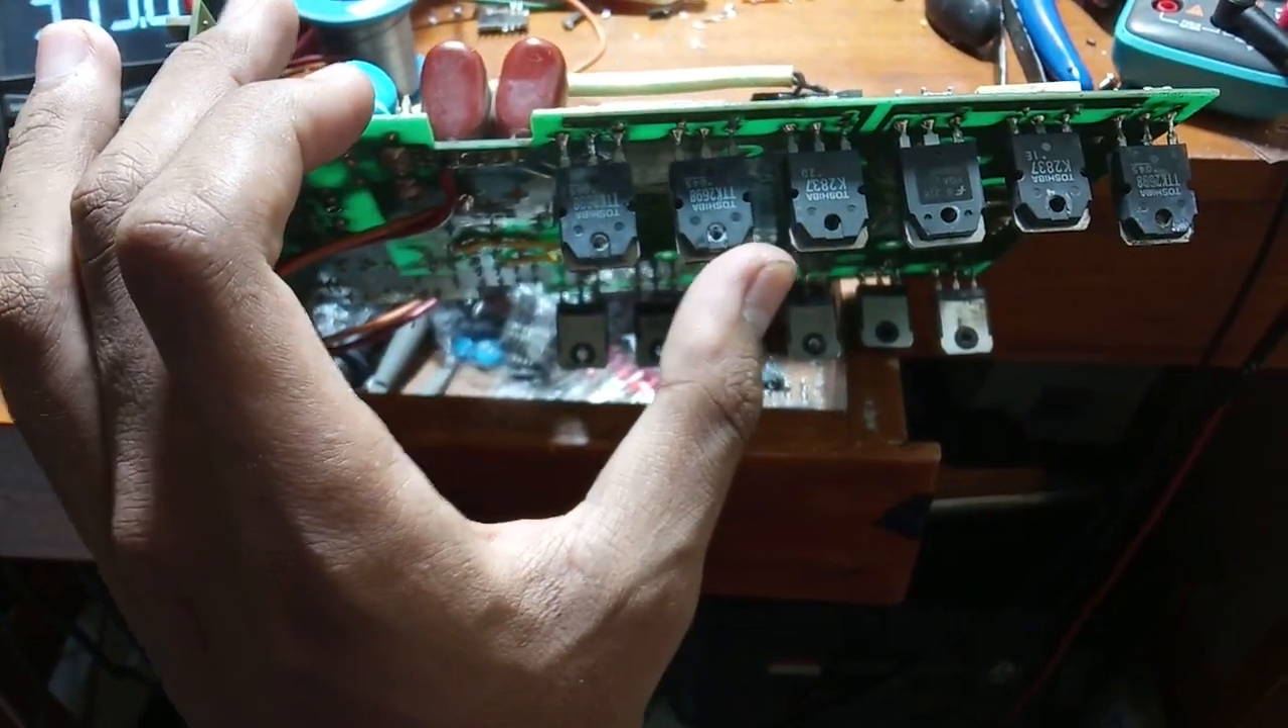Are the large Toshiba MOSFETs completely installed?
Yes.